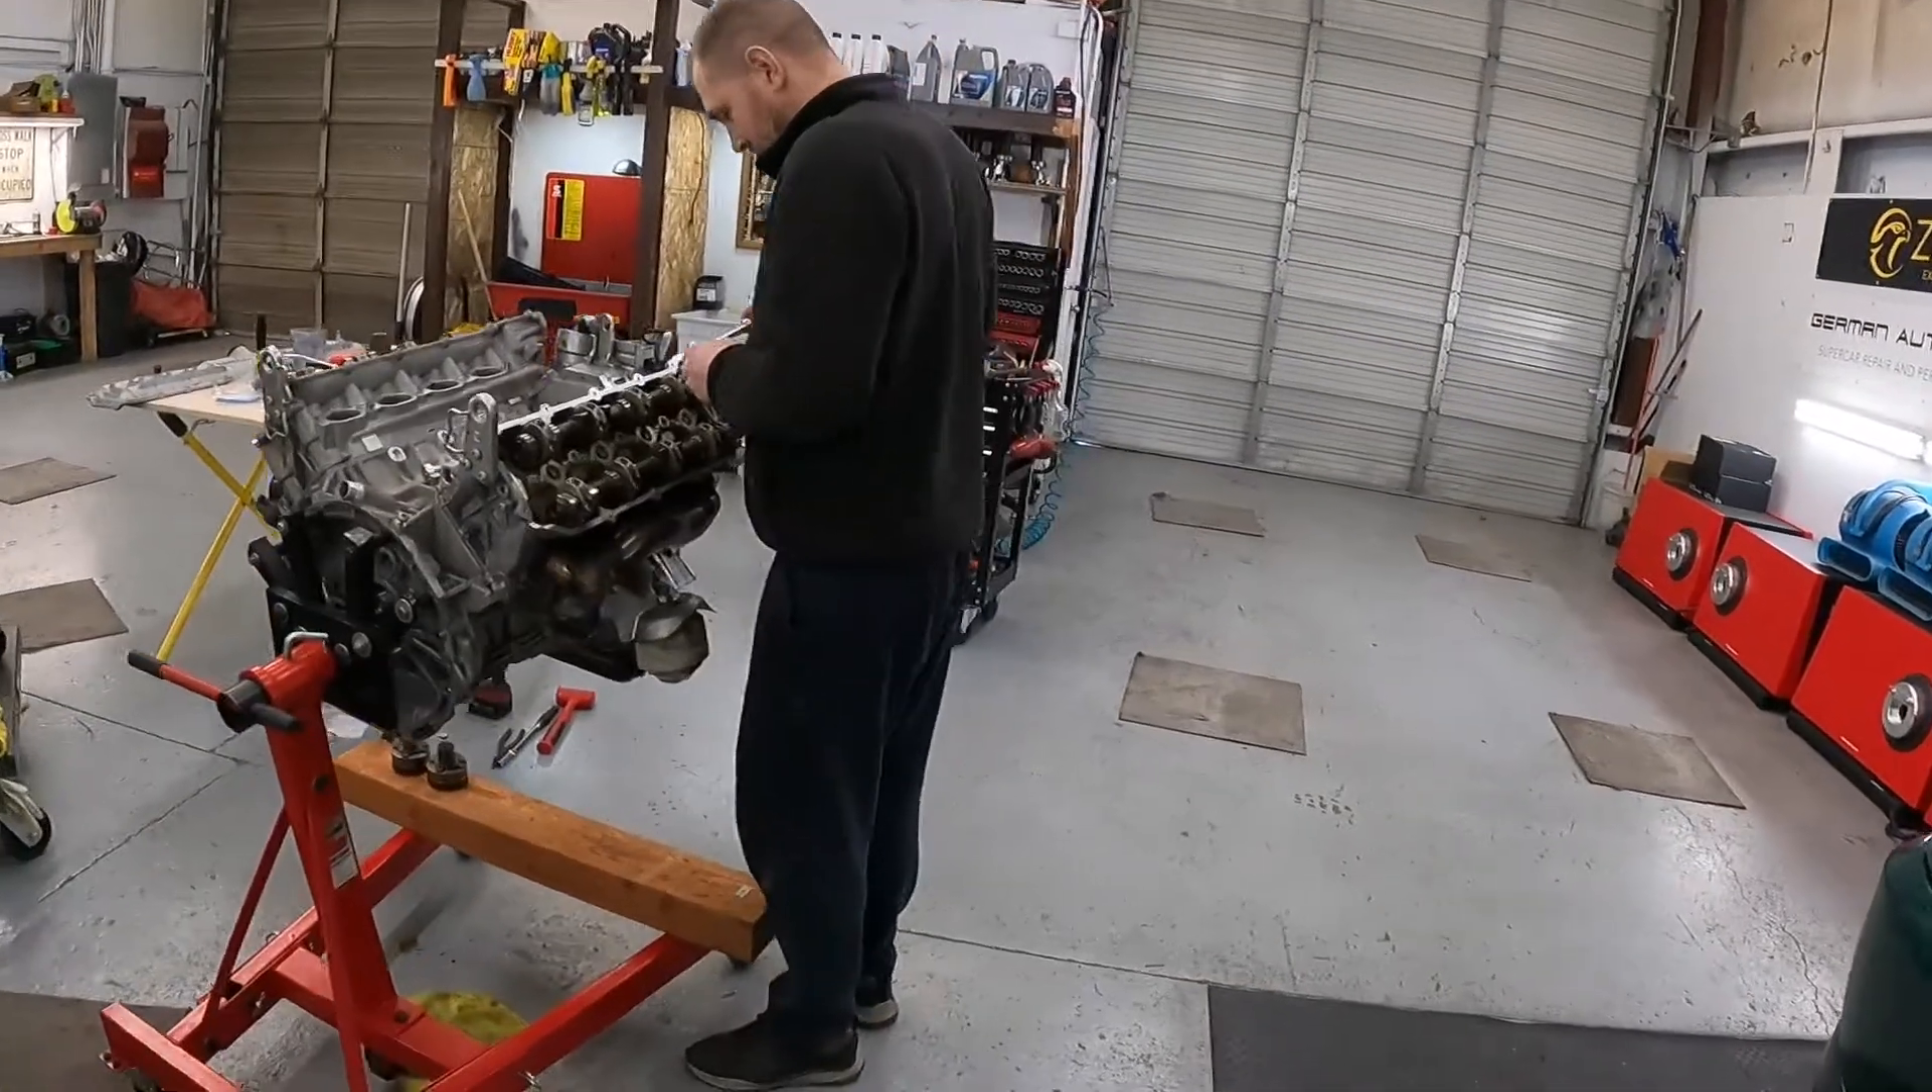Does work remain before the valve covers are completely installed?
Yes.